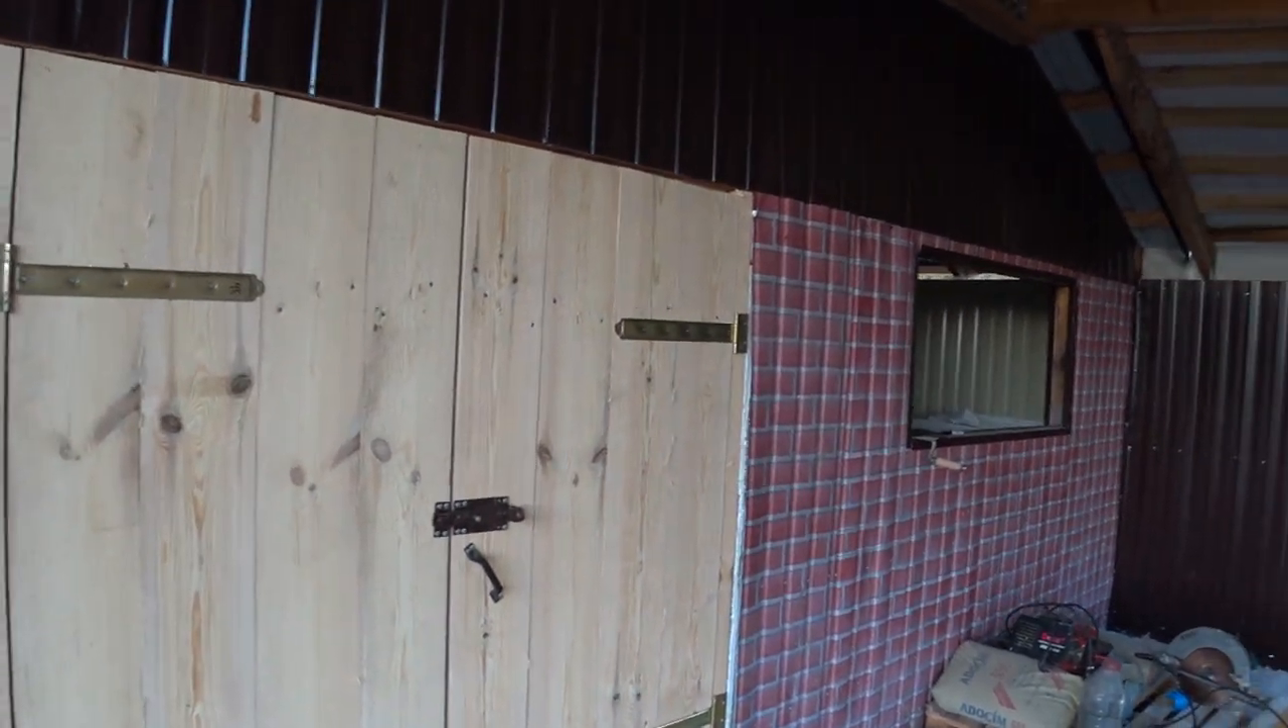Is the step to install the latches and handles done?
Yes.